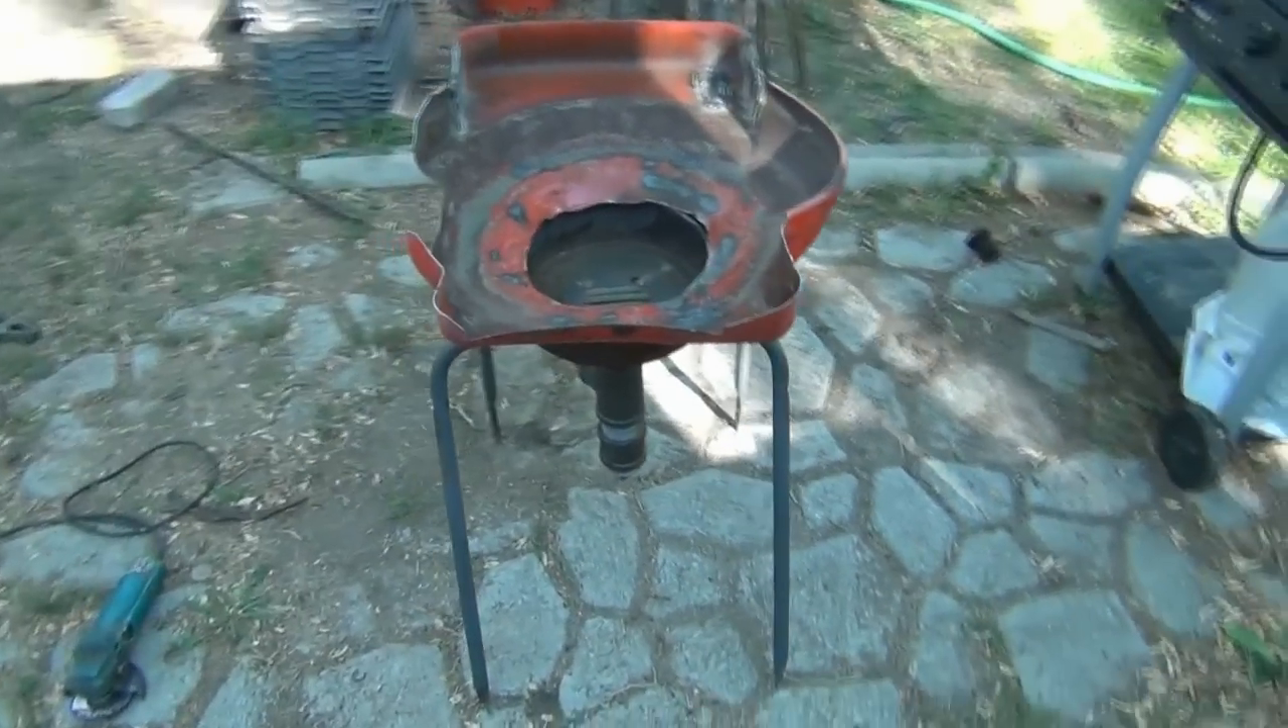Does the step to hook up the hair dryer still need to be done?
Yes.